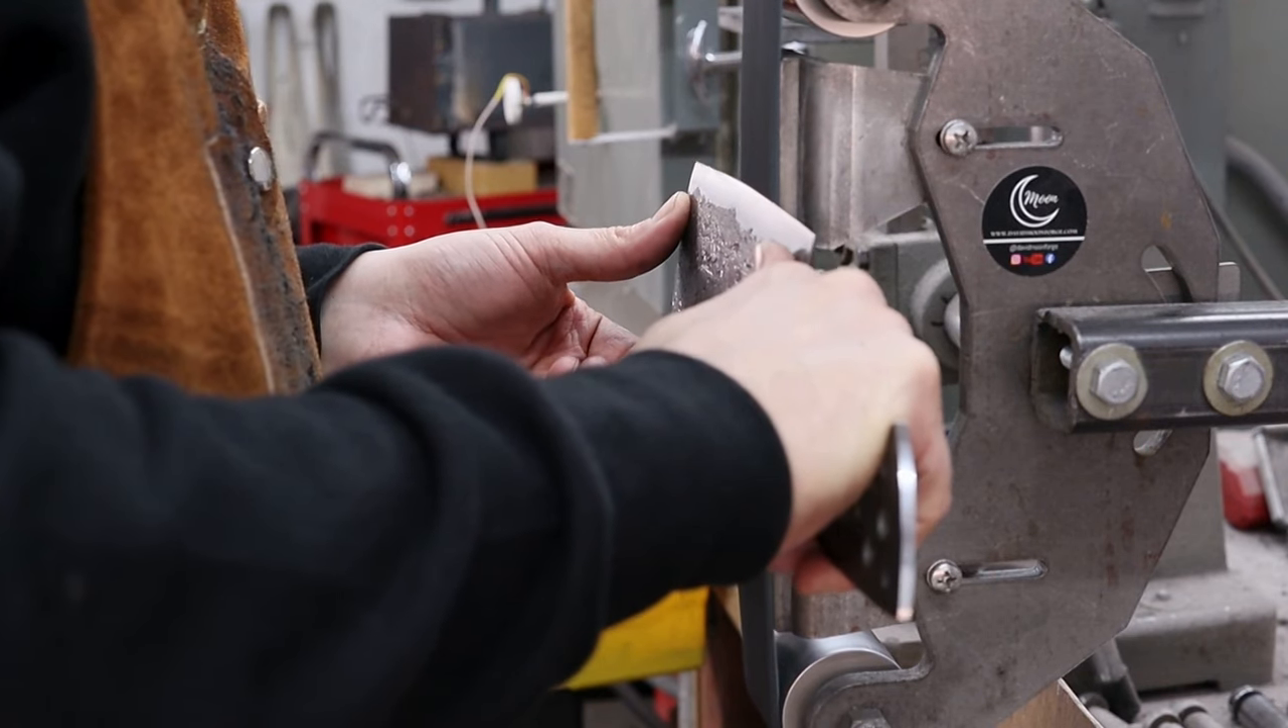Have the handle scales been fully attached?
No.